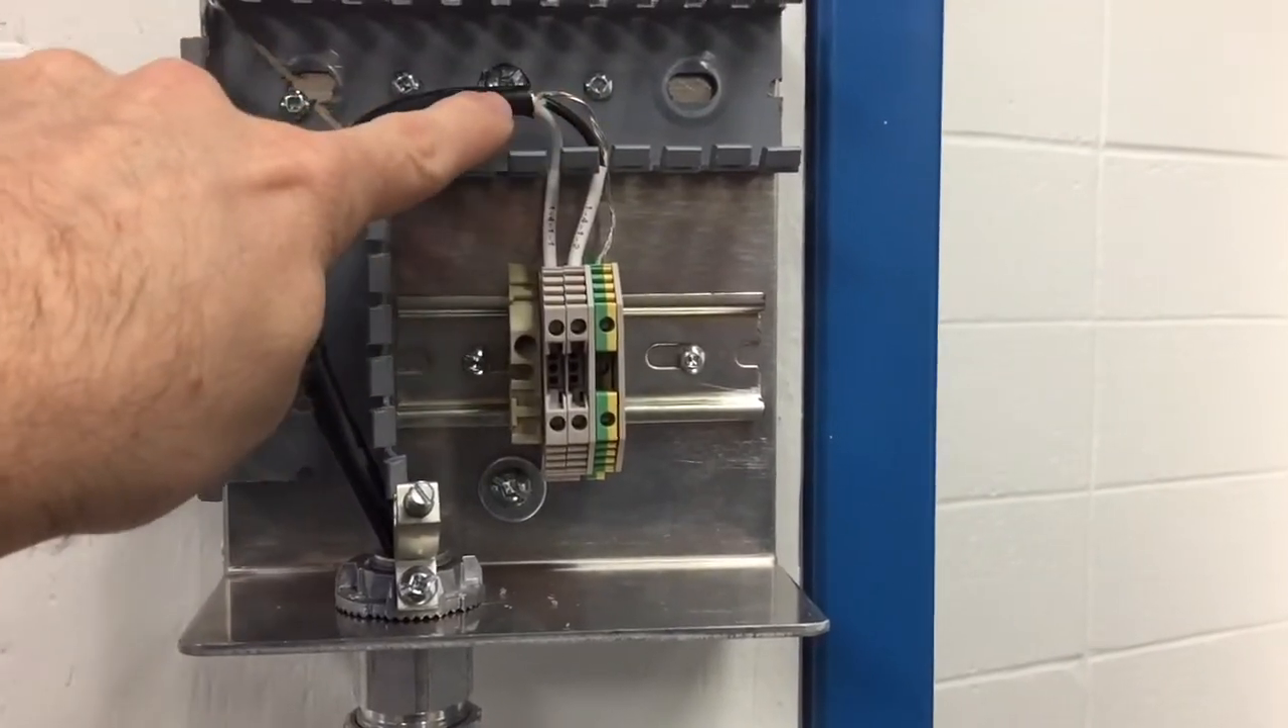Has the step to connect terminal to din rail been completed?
Yes.